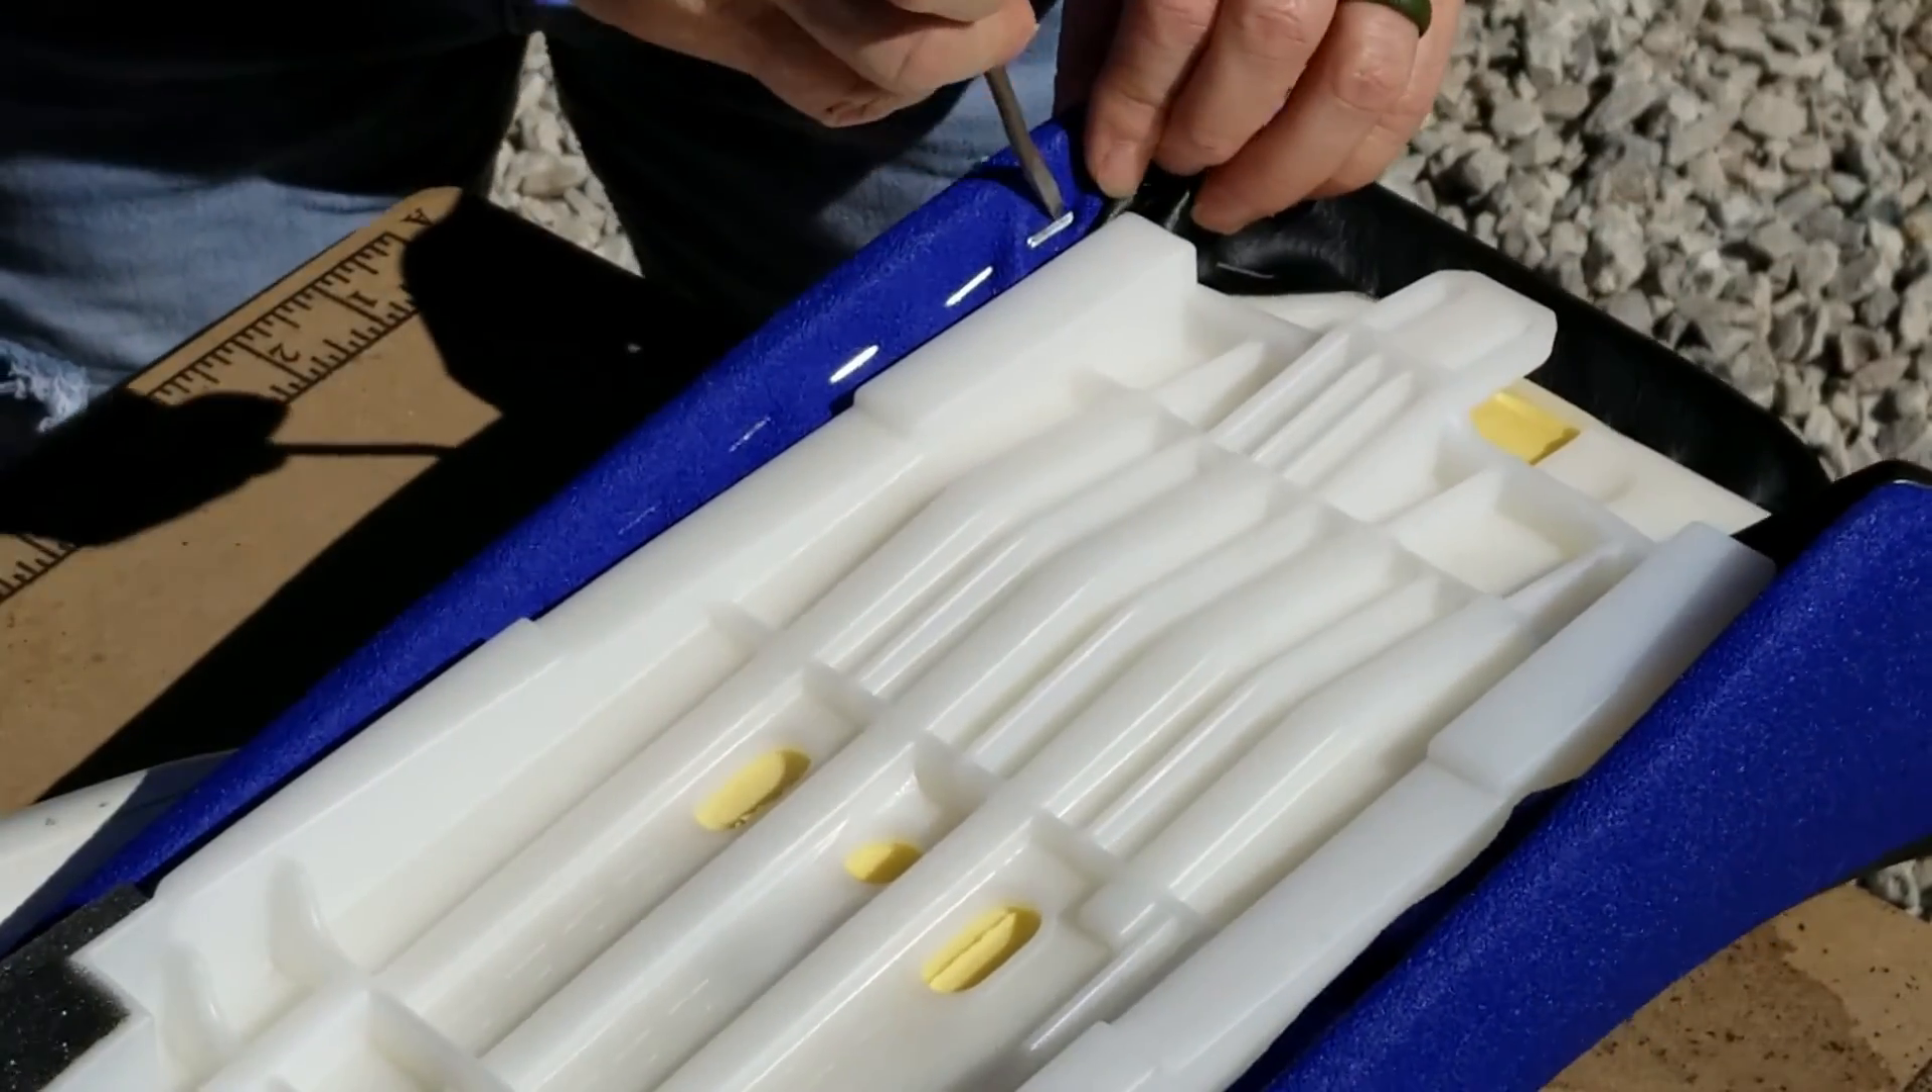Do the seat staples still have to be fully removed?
Yes.